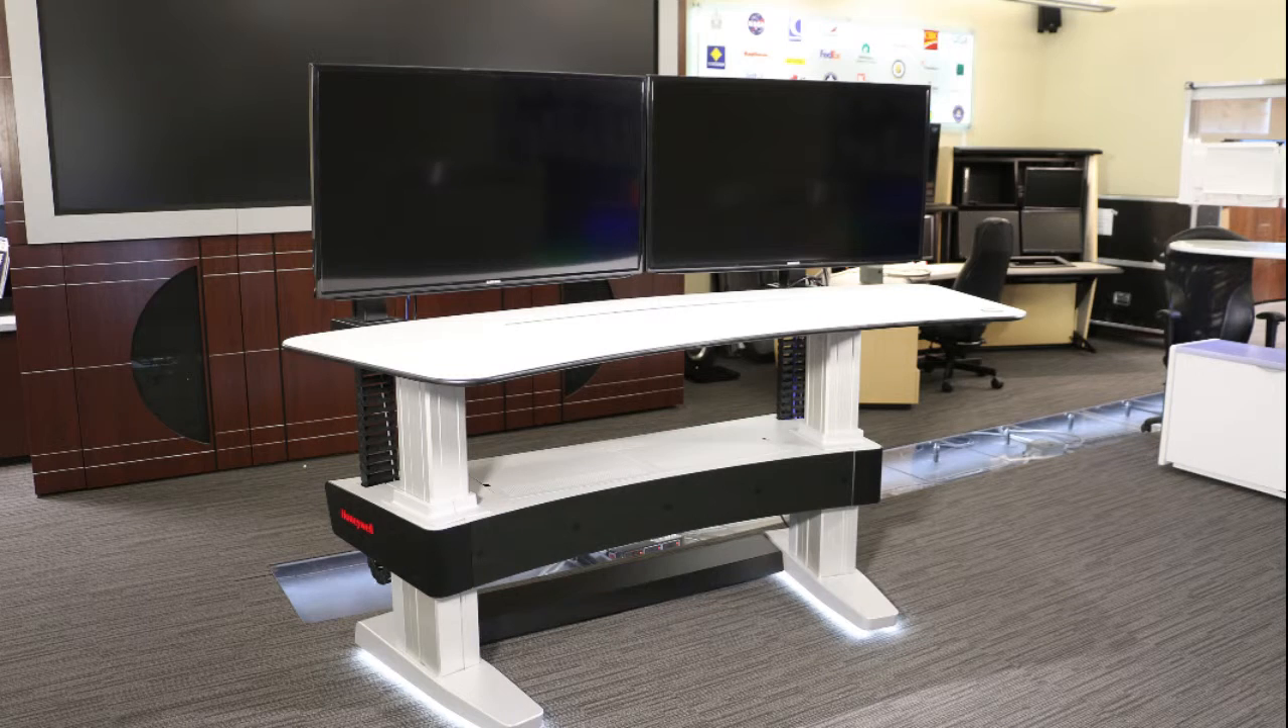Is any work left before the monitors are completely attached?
No.